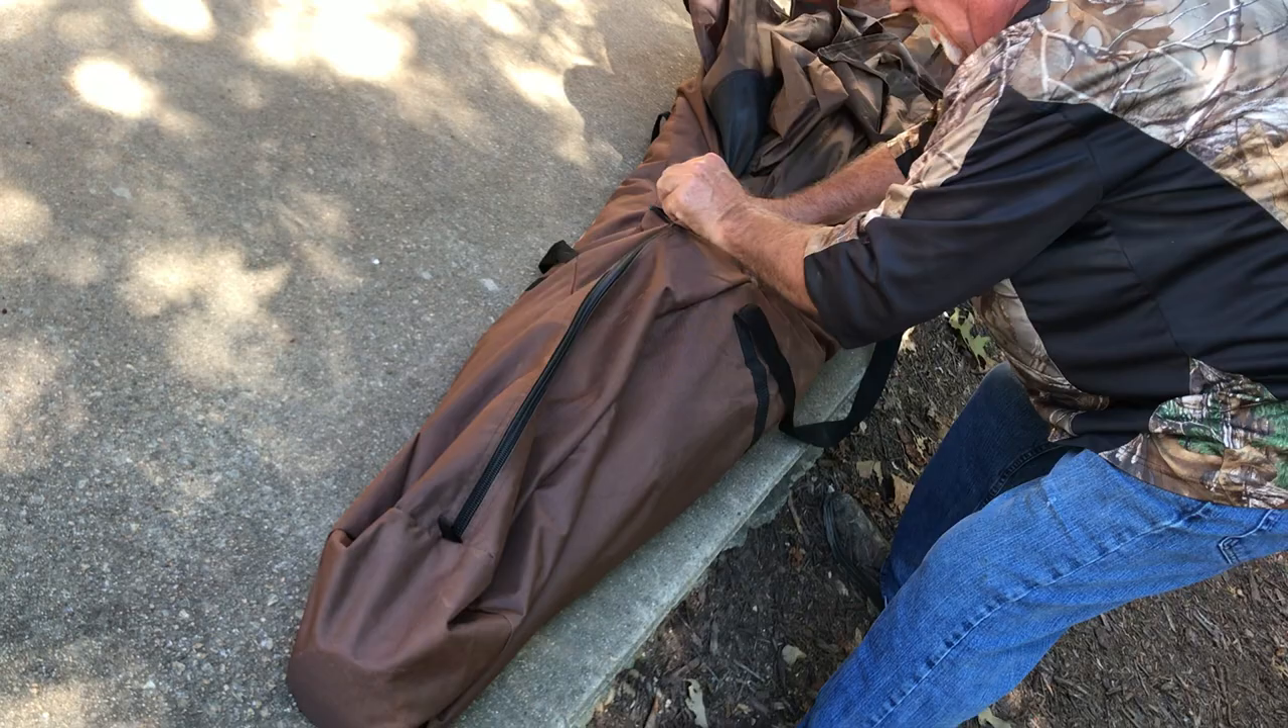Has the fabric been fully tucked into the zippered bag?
No.